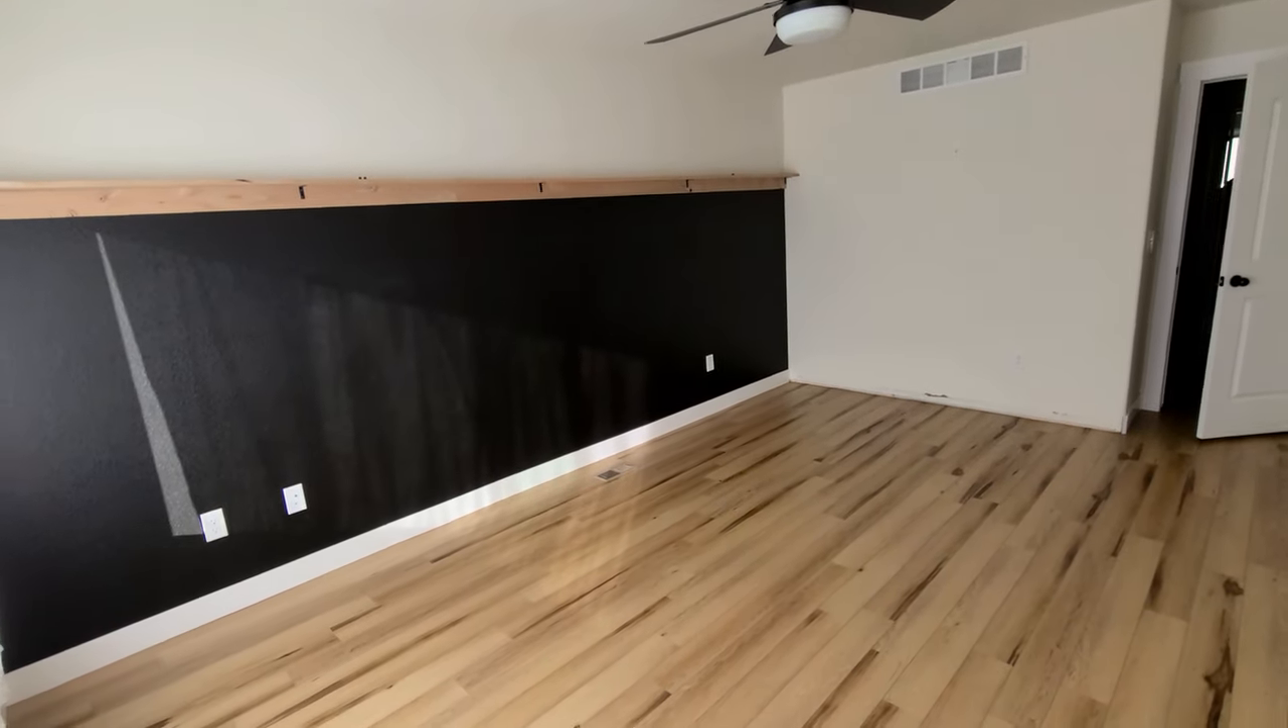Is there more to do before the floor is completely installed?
No.